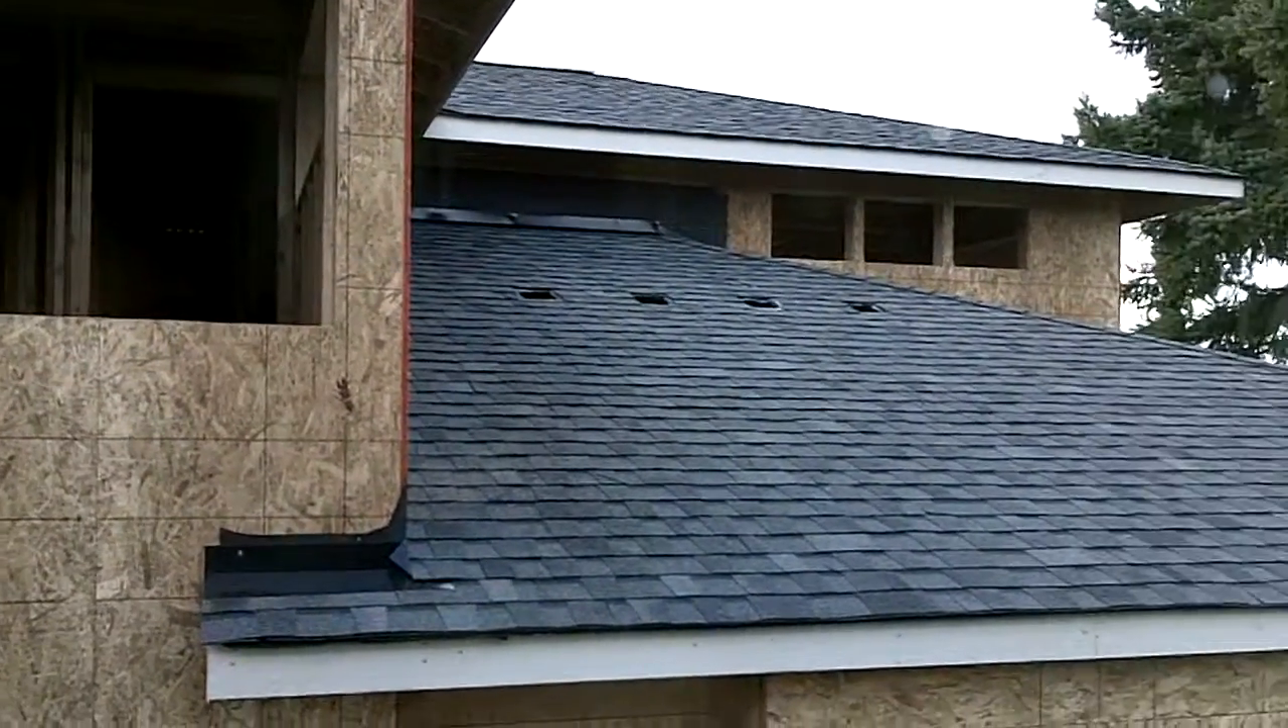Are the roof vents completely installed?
No.